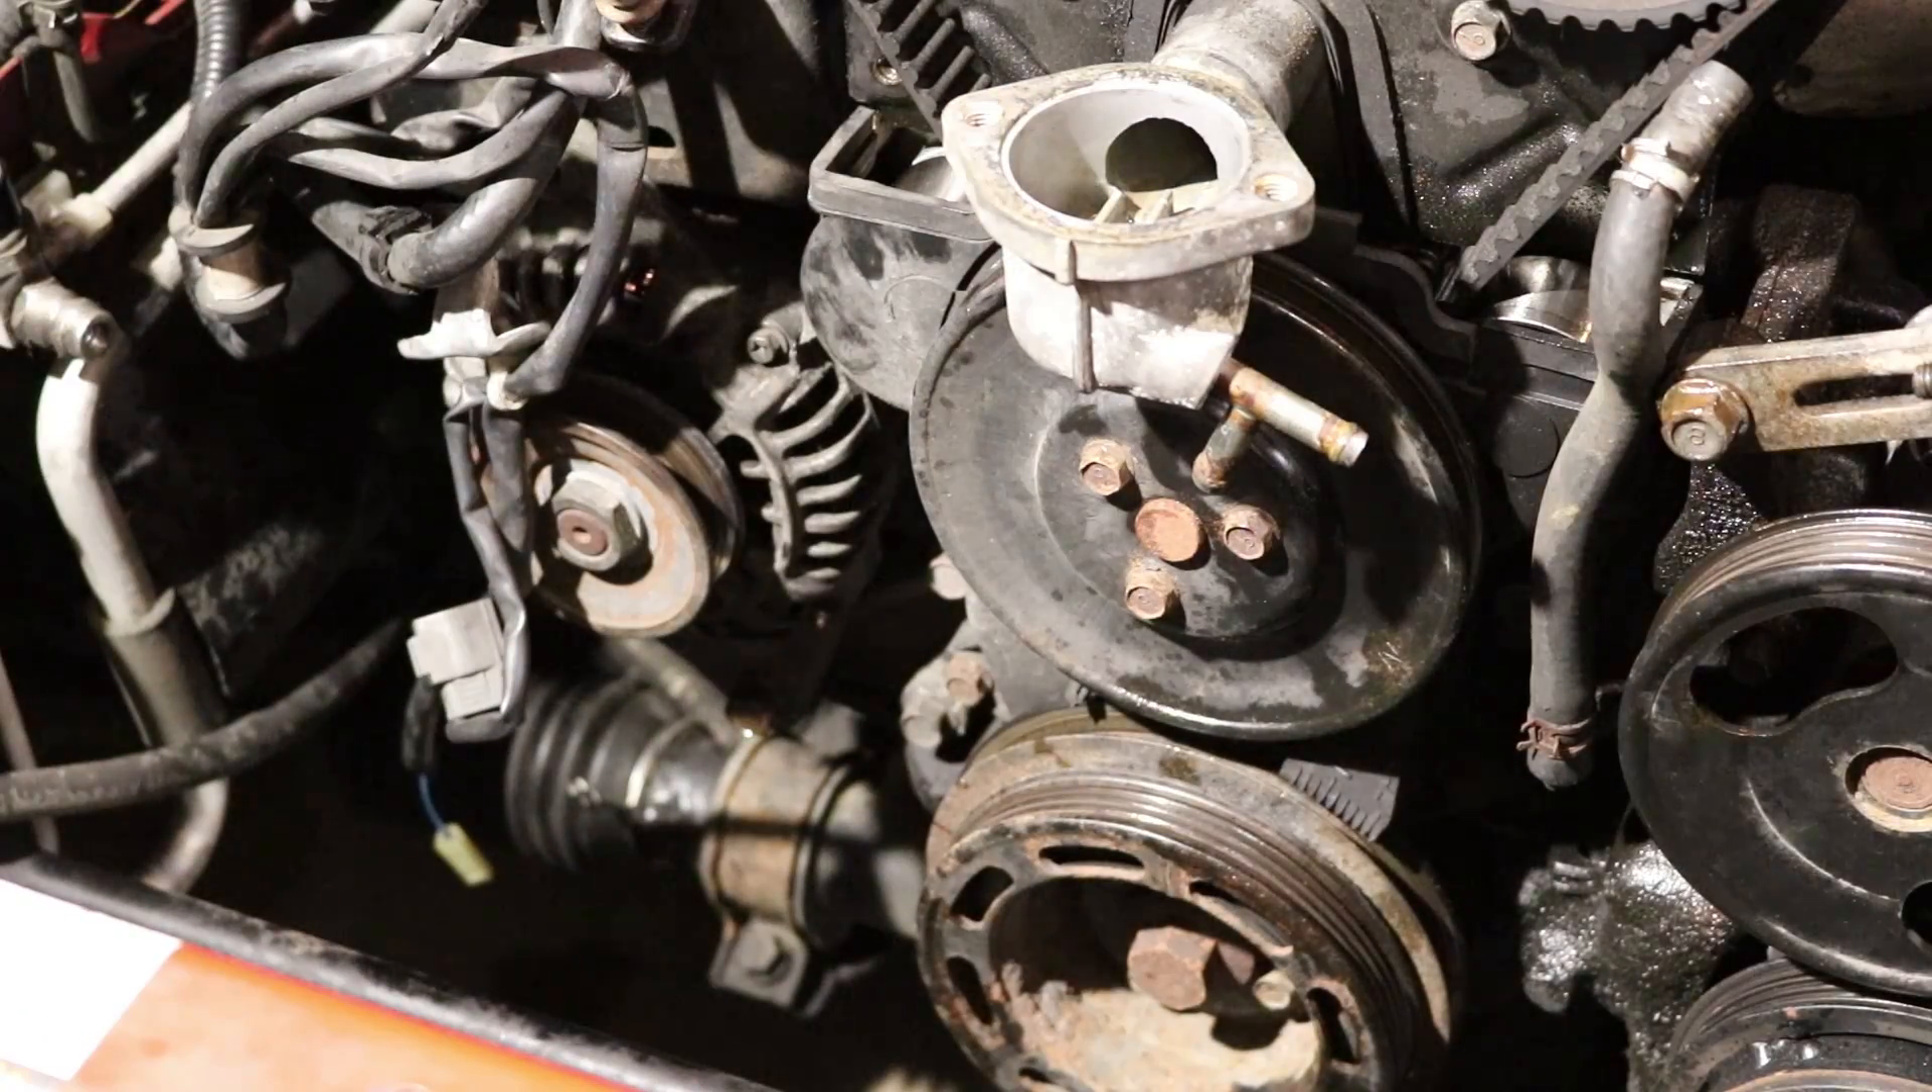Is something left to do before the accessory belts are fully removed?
No.